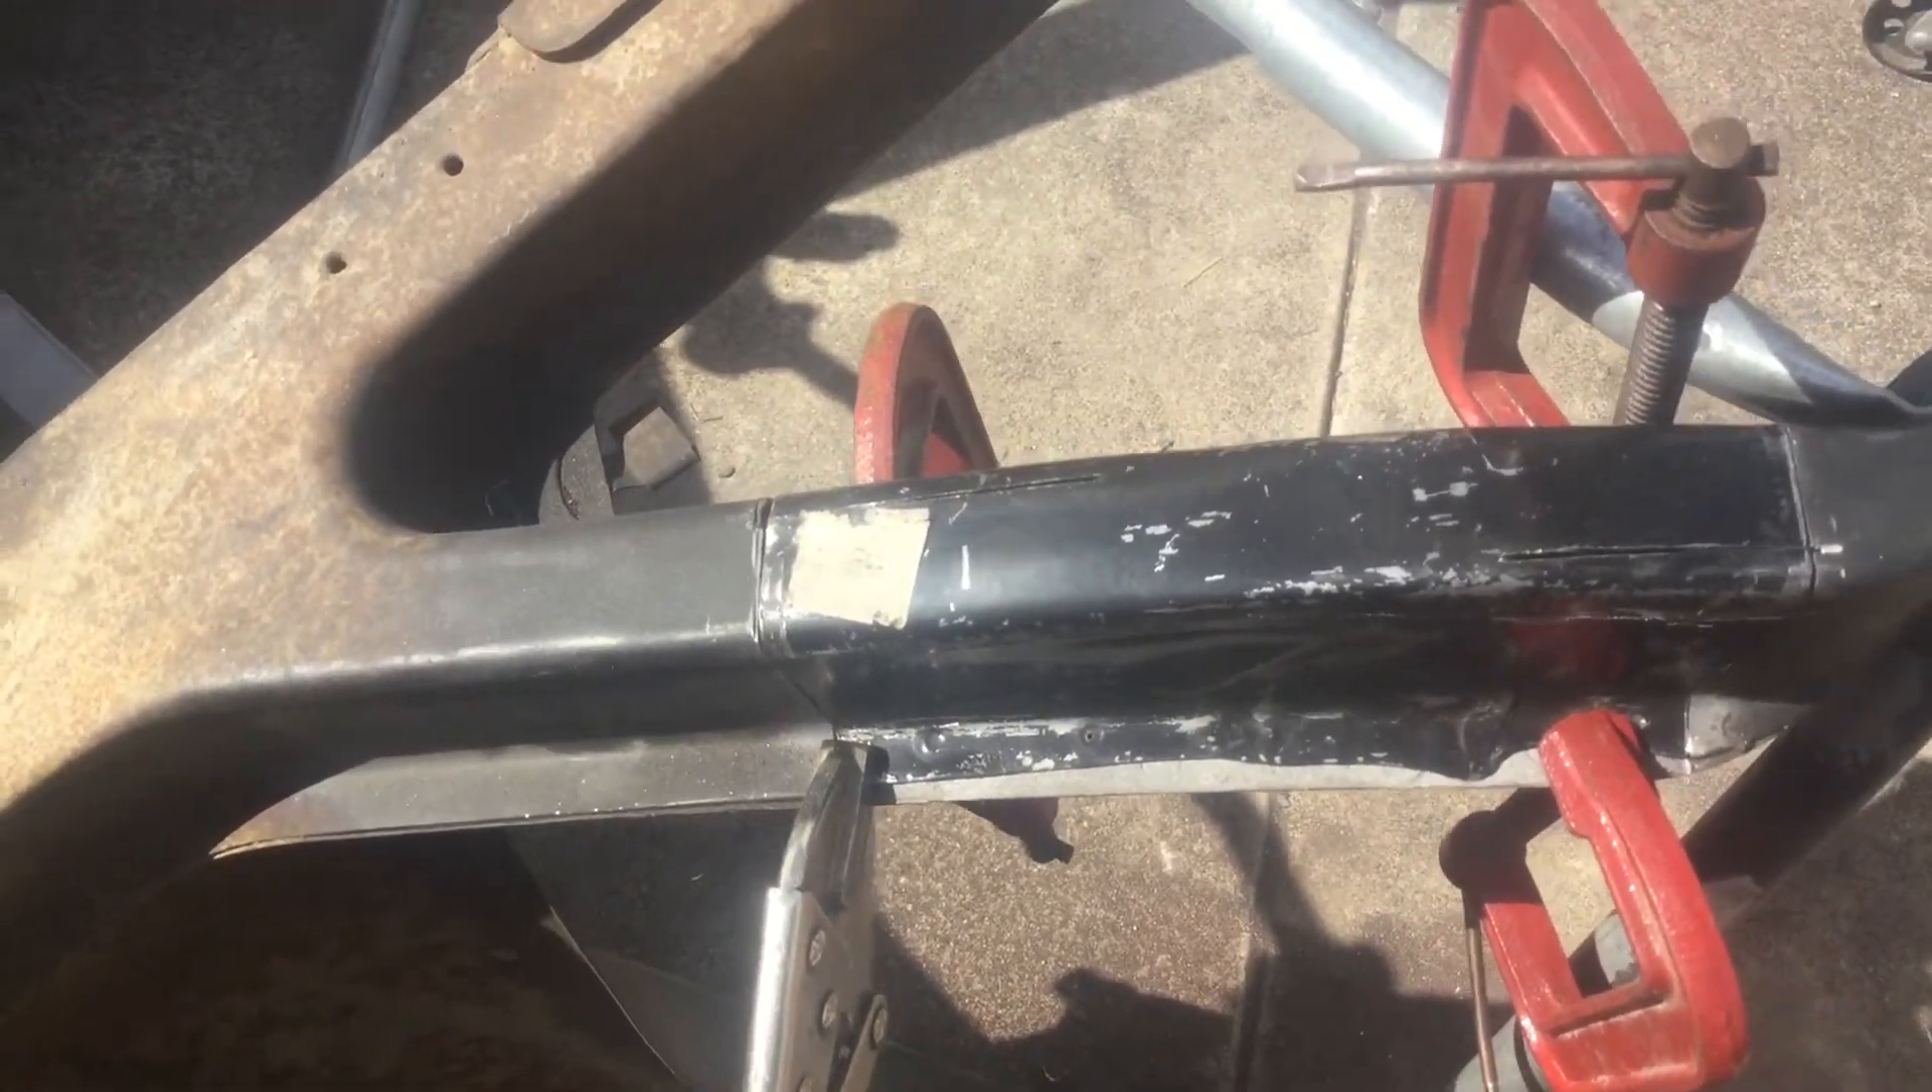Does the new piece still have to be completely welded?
Yes.